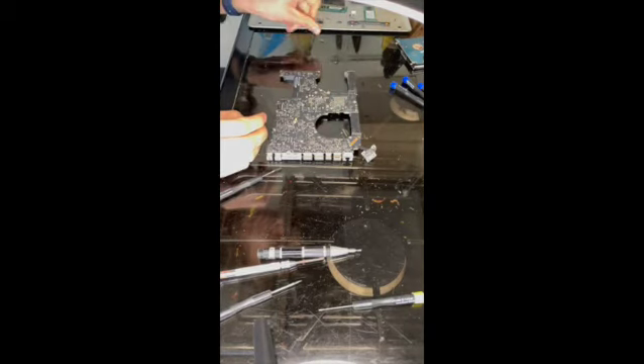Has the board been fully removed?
Yes.